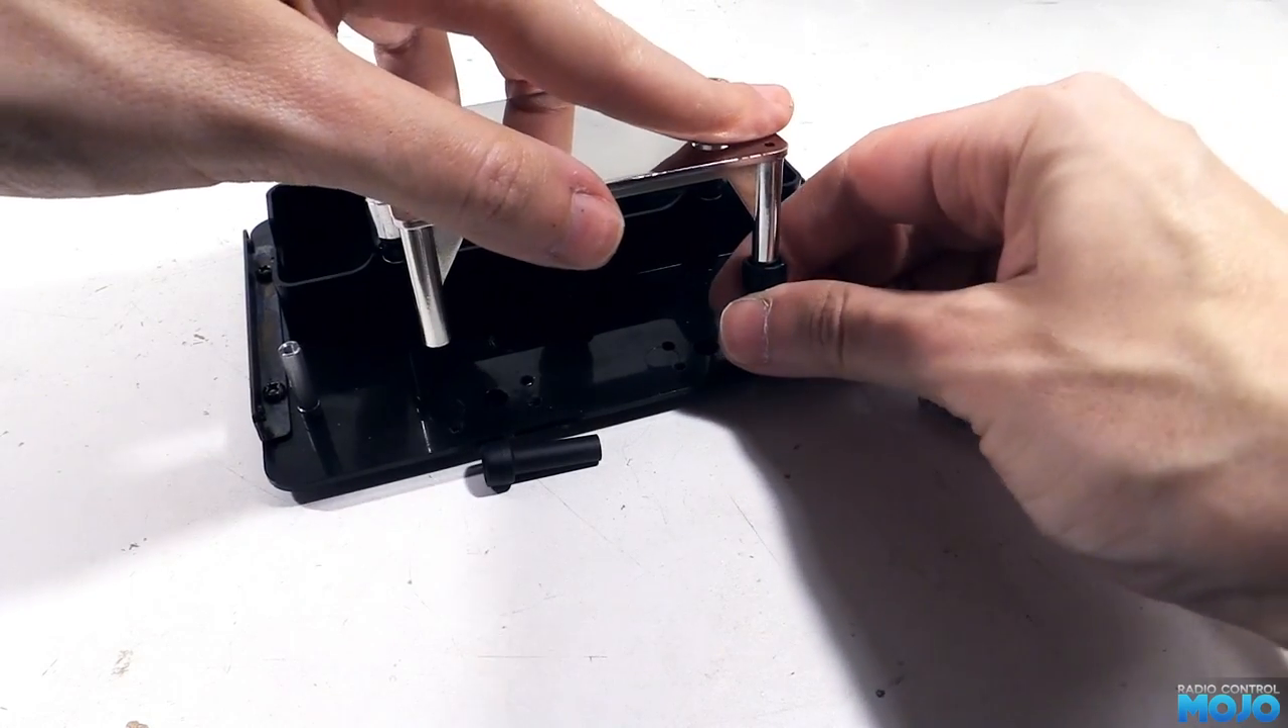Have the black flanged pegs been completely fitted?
No.